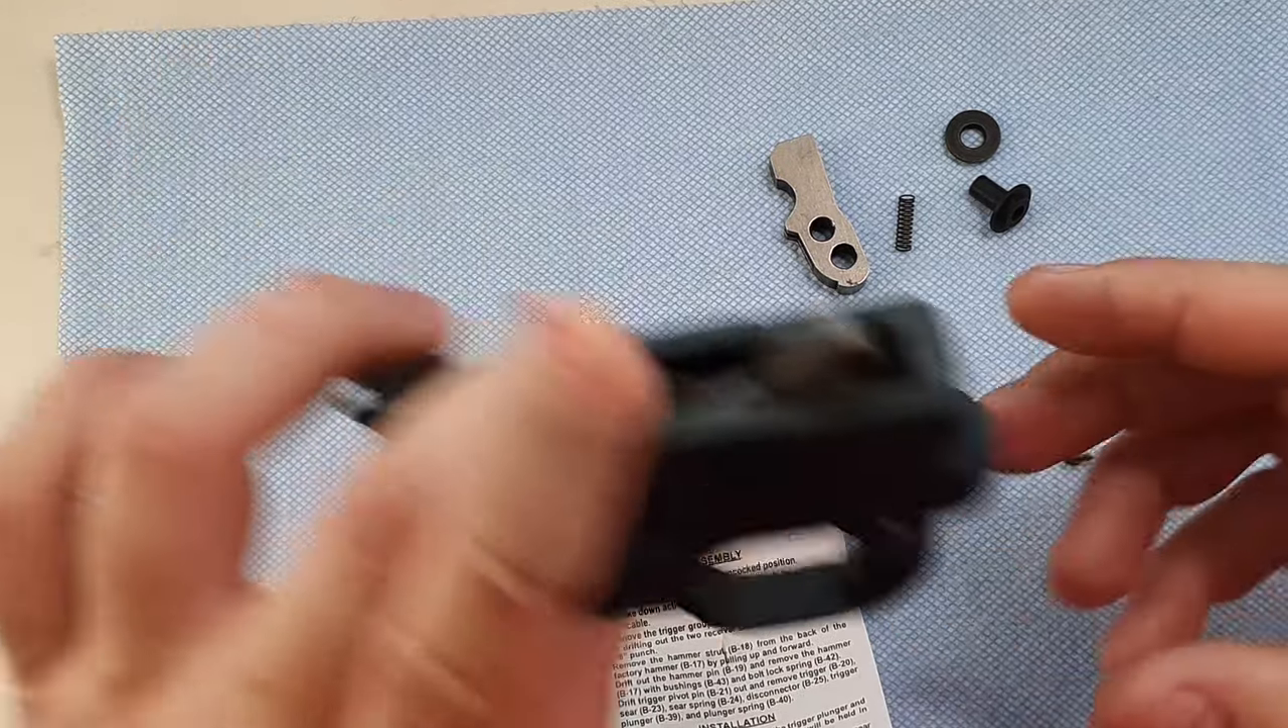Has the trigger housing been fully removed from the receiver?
Yes.